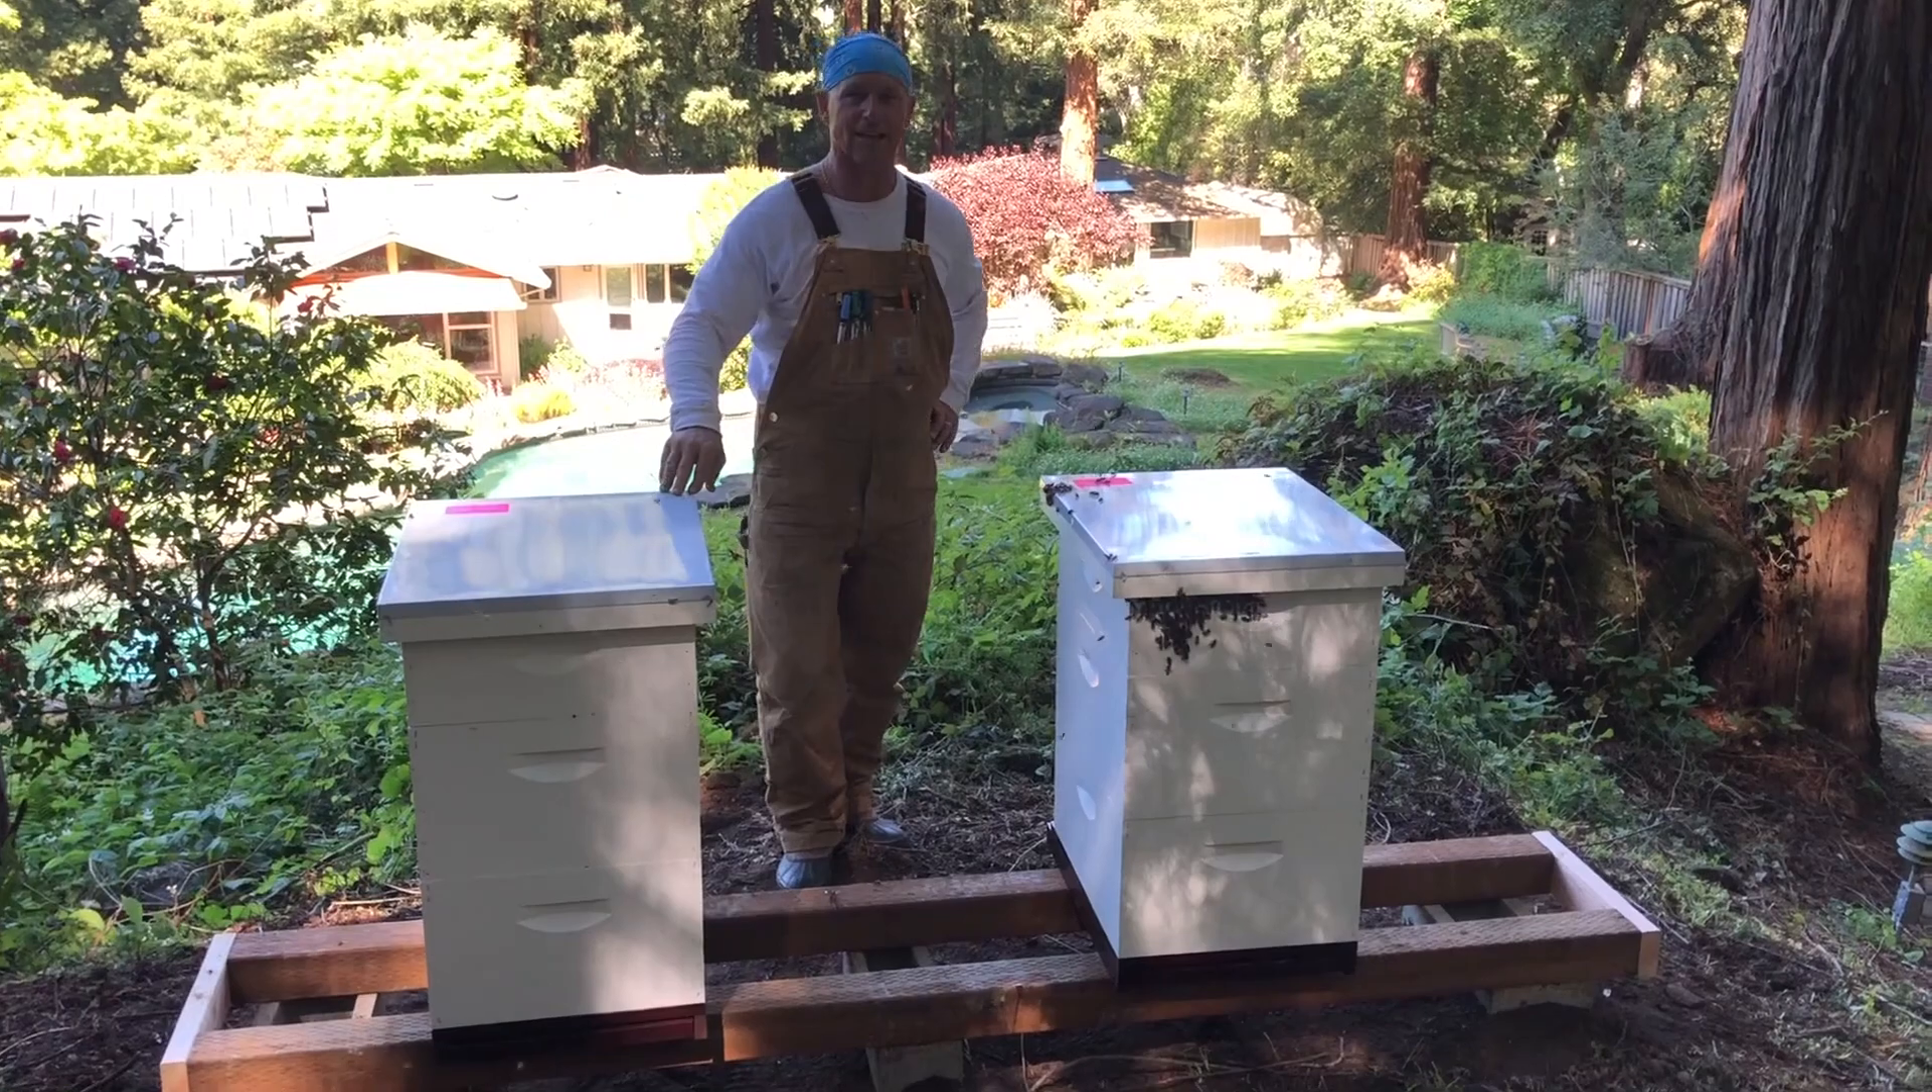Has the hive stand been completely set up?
Yes.